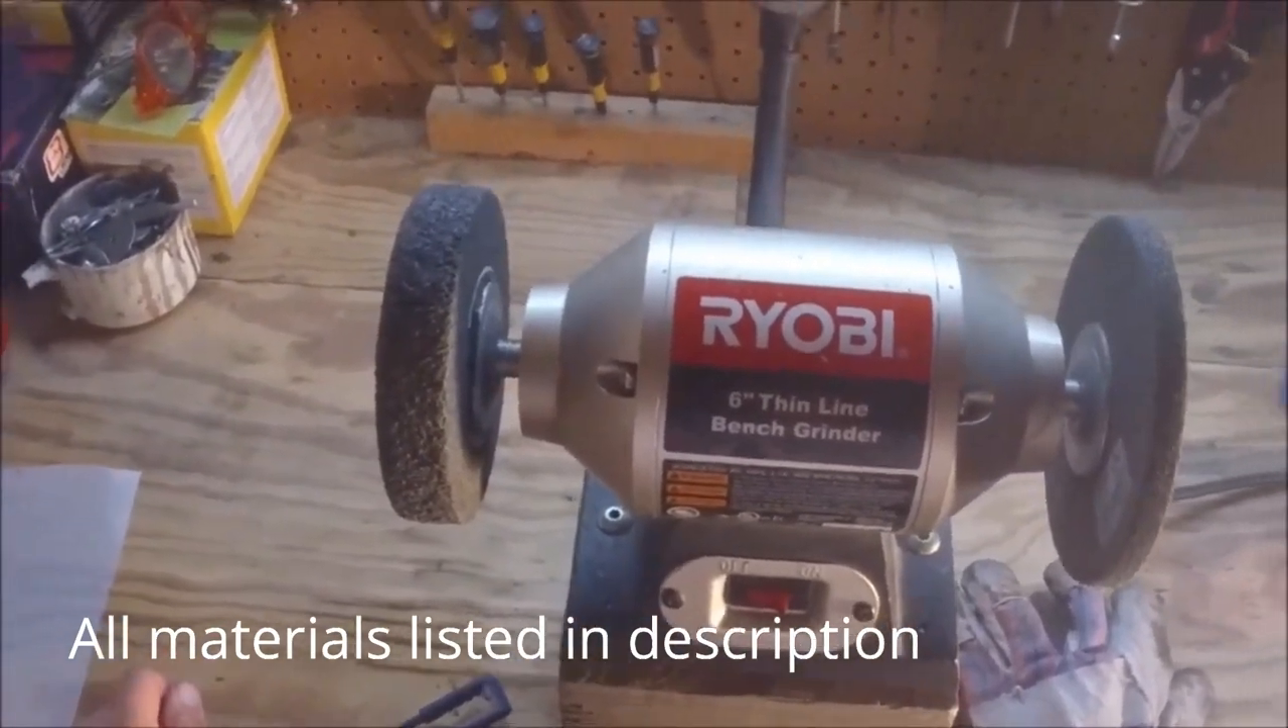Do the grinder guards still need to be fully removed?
No.